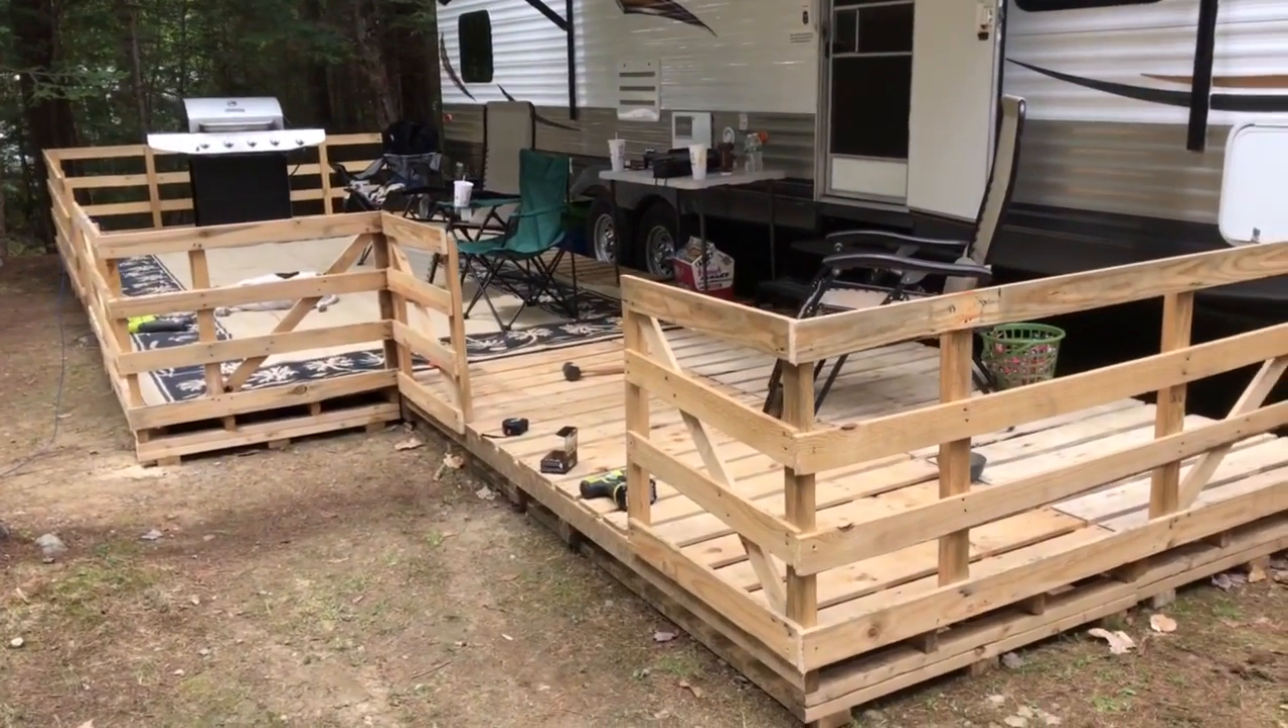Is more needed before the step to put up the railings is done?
No.